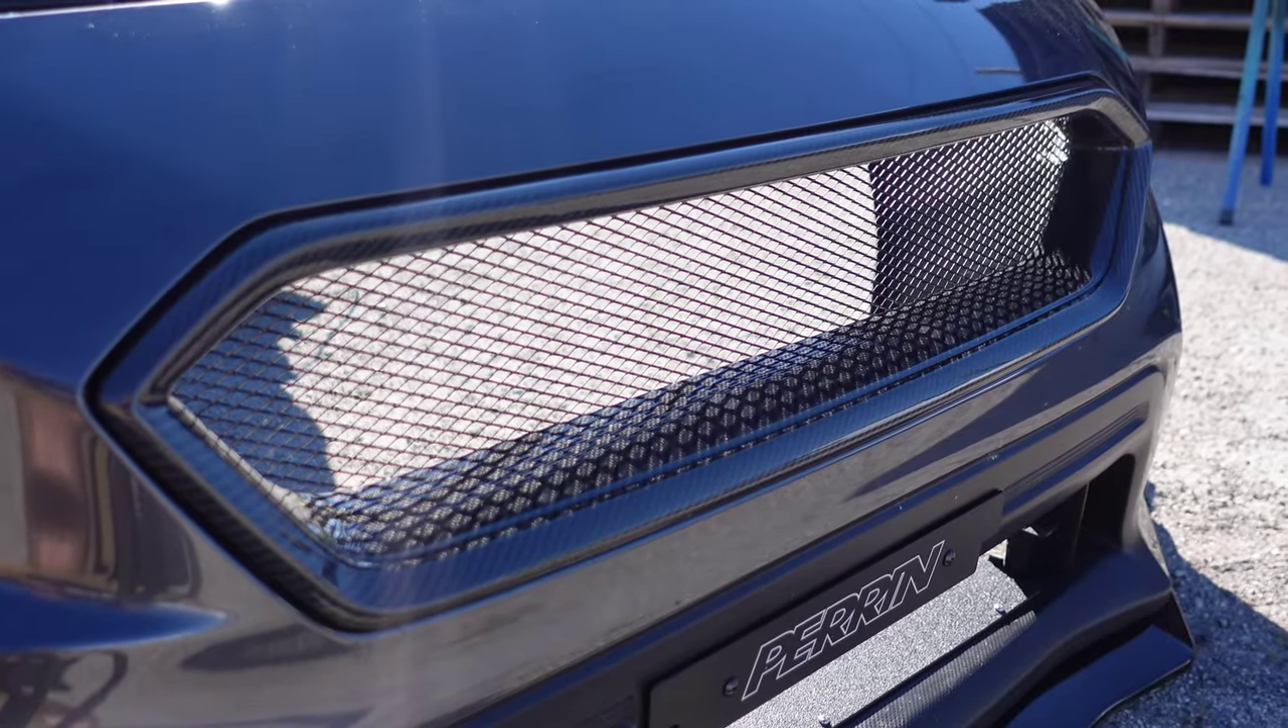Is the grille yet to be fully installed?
No.